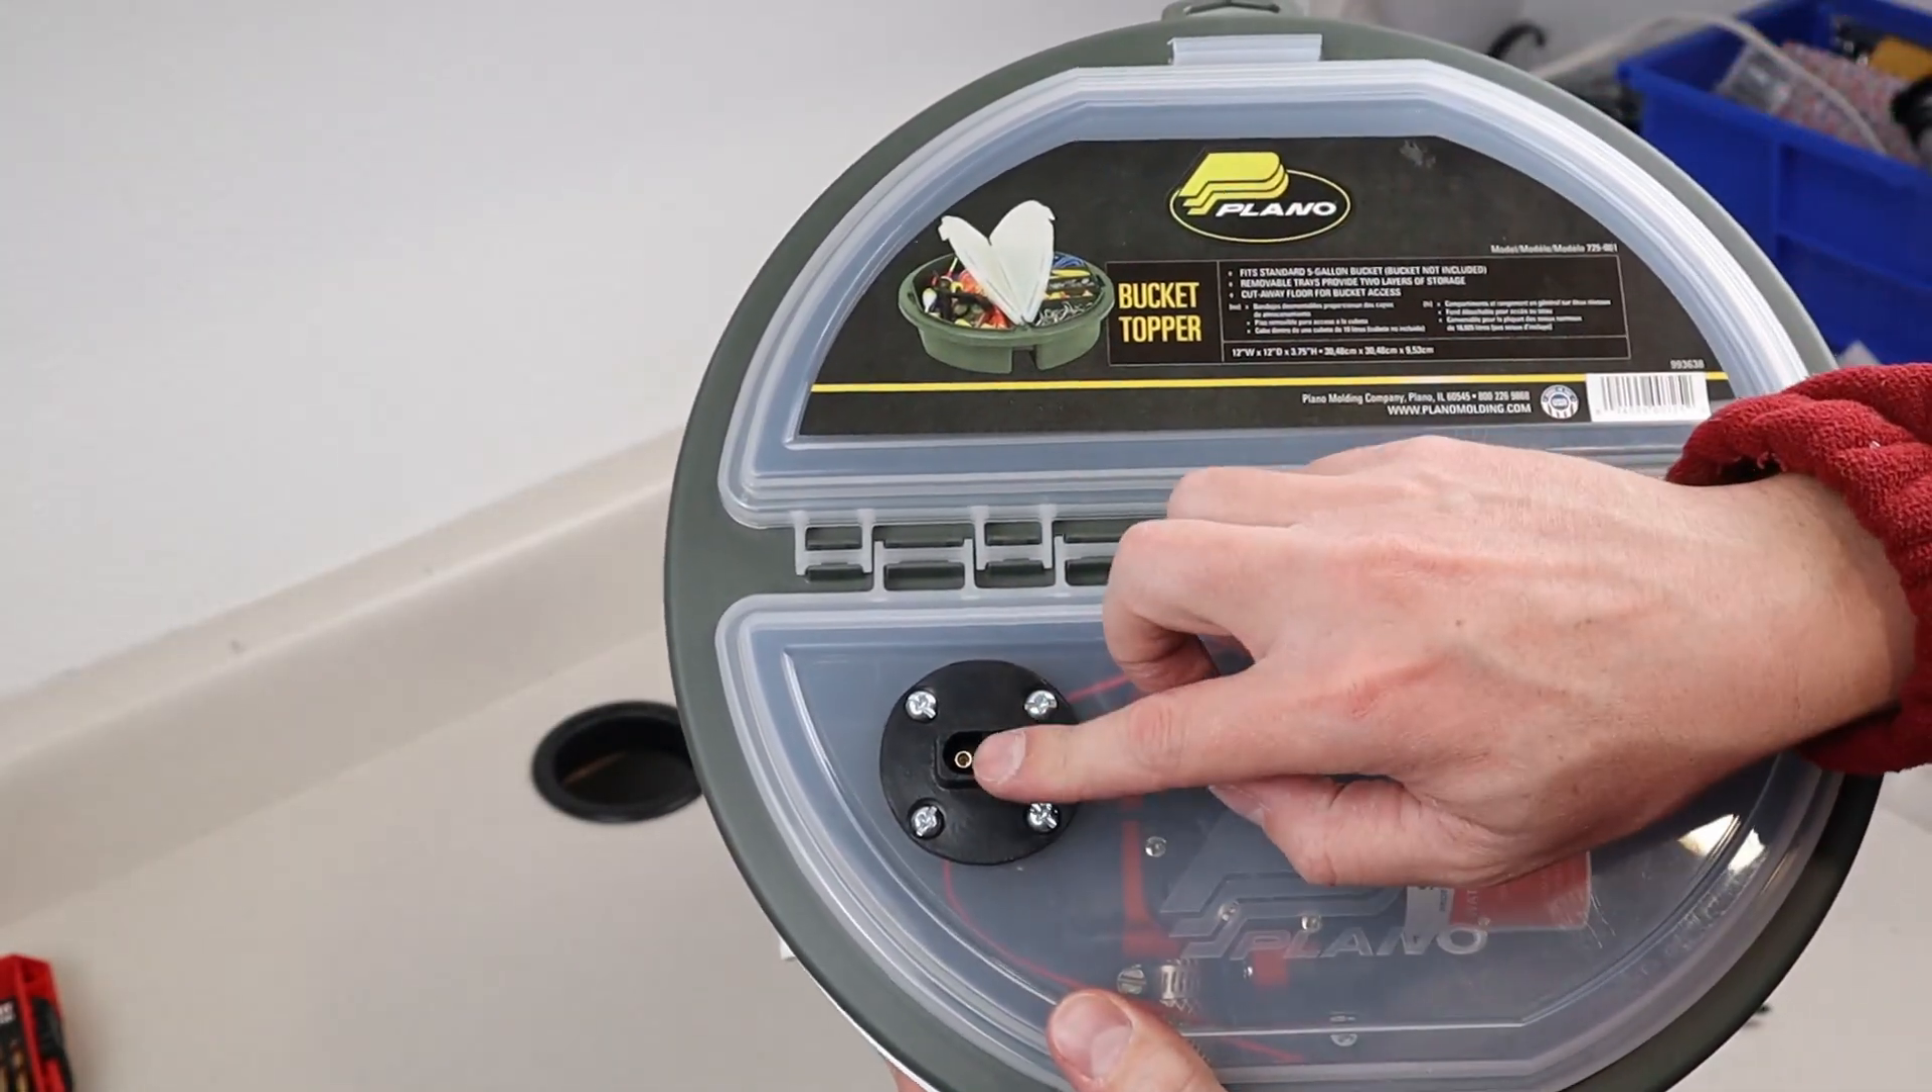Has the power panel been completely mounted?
Yes.